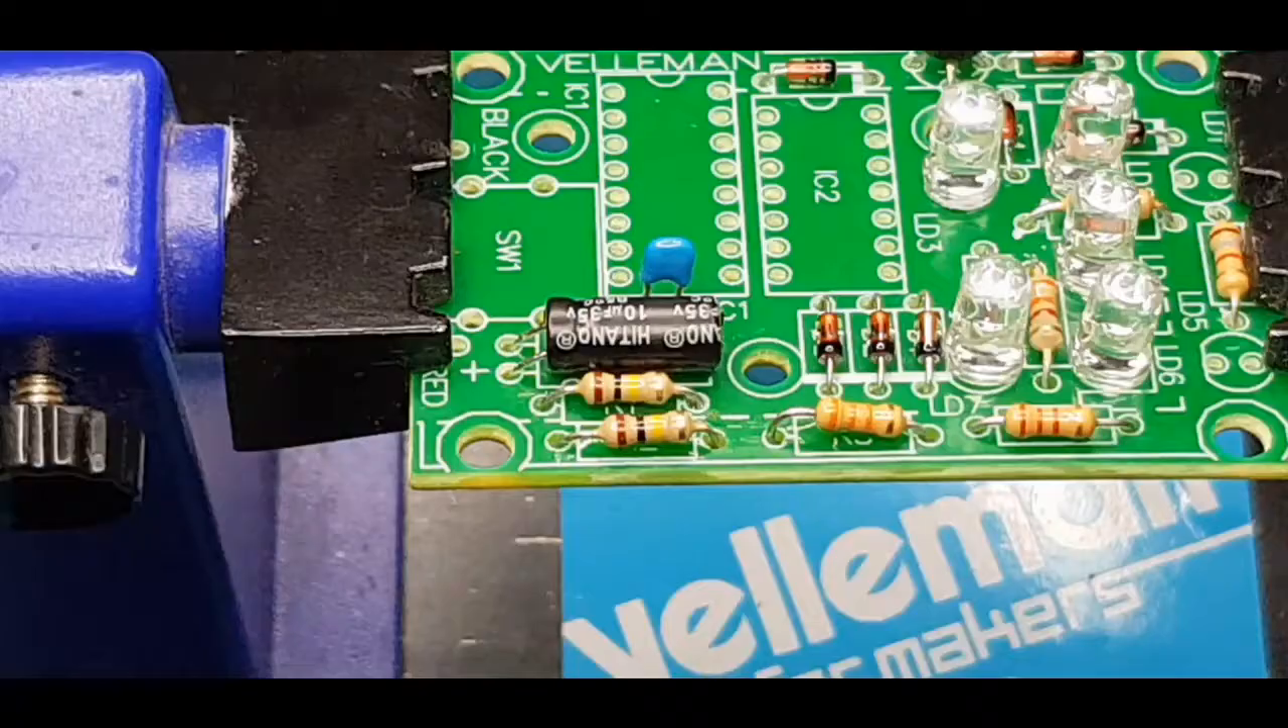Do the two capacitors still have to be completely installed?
No.